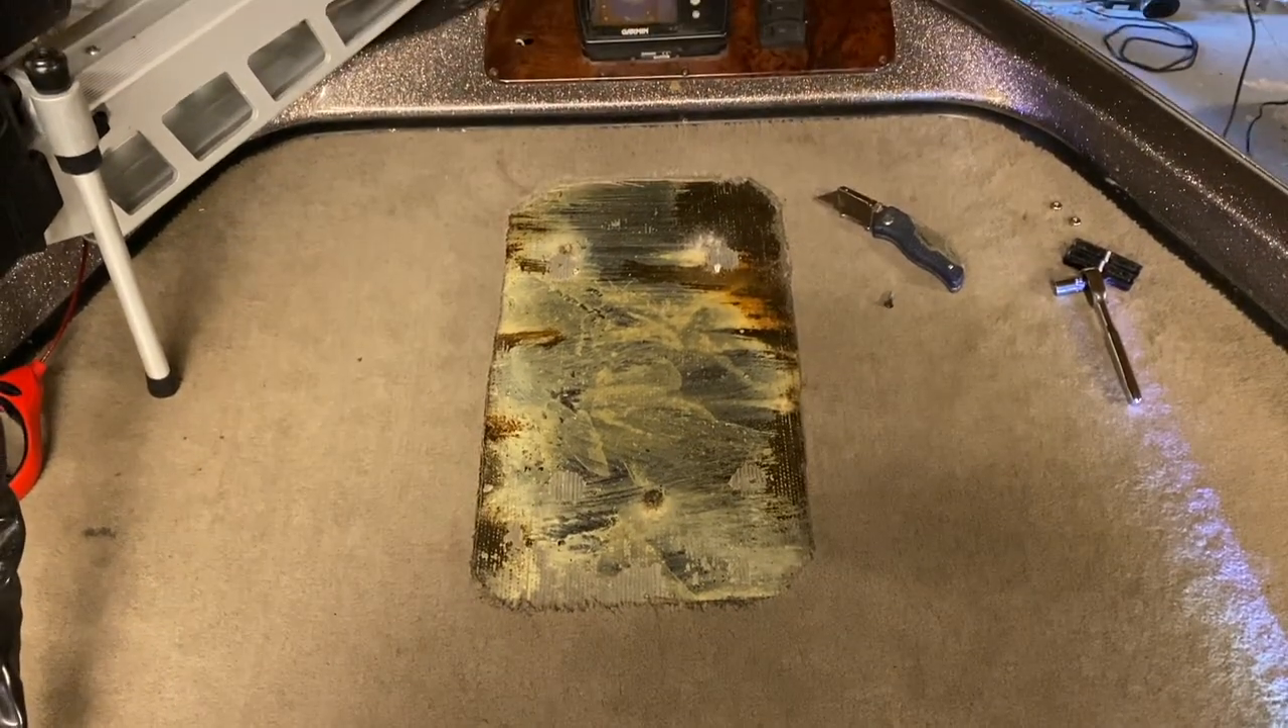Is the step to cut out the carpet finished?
Yes.